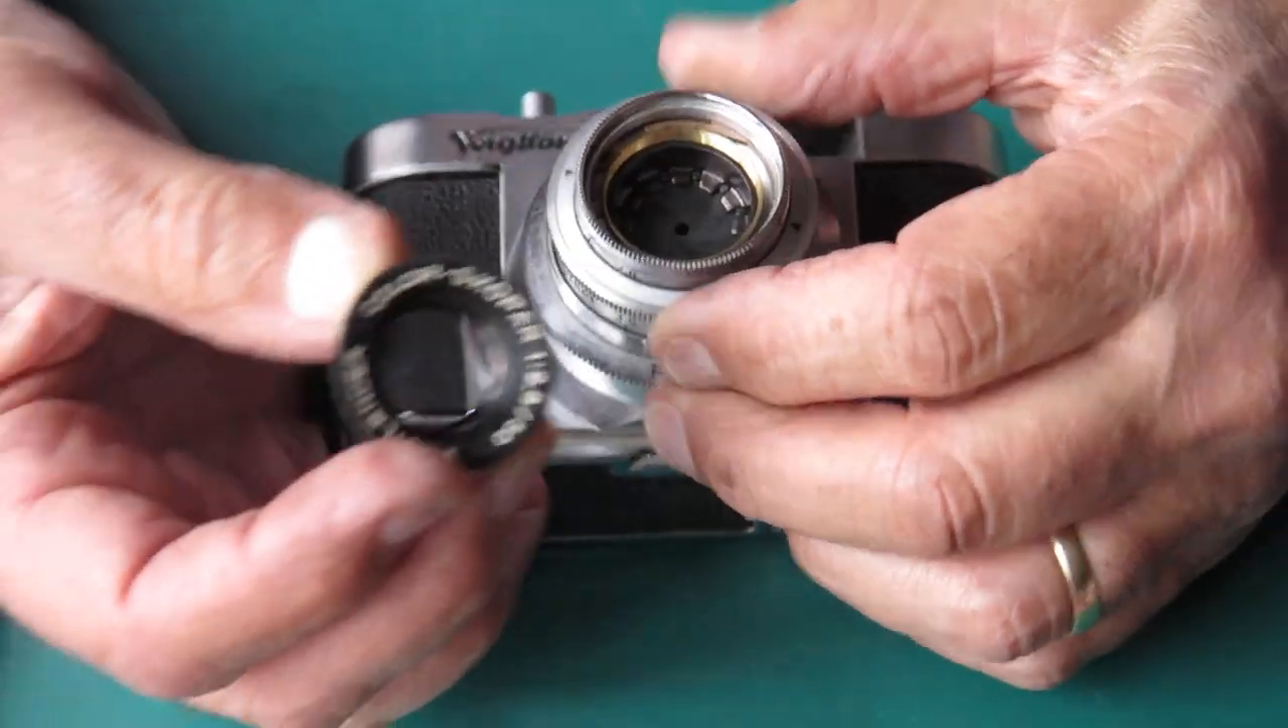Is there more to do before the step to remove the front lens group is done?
No.